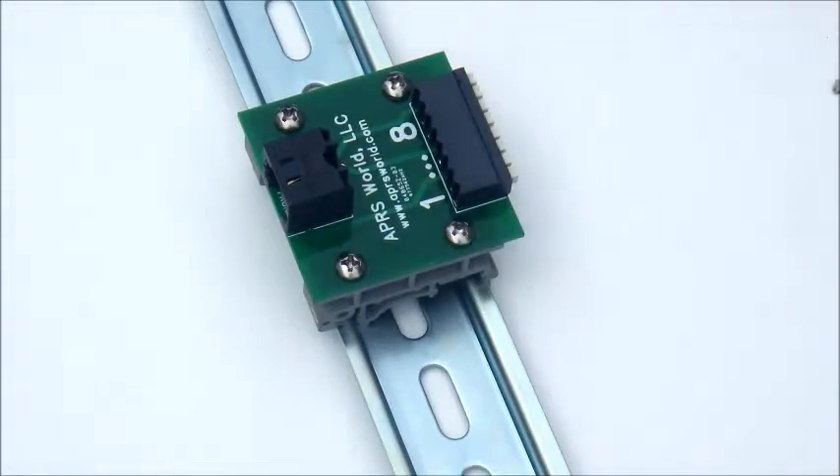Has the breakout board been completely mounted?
Yes.